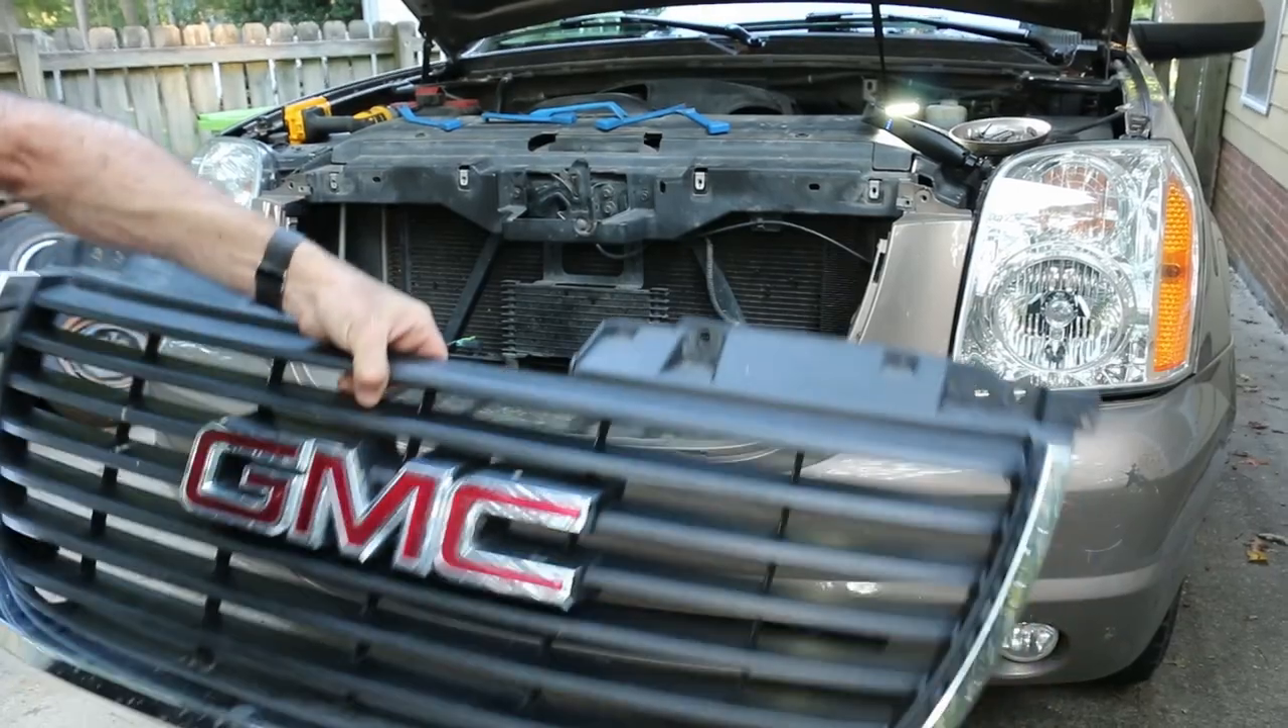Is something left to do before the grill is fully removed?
No.